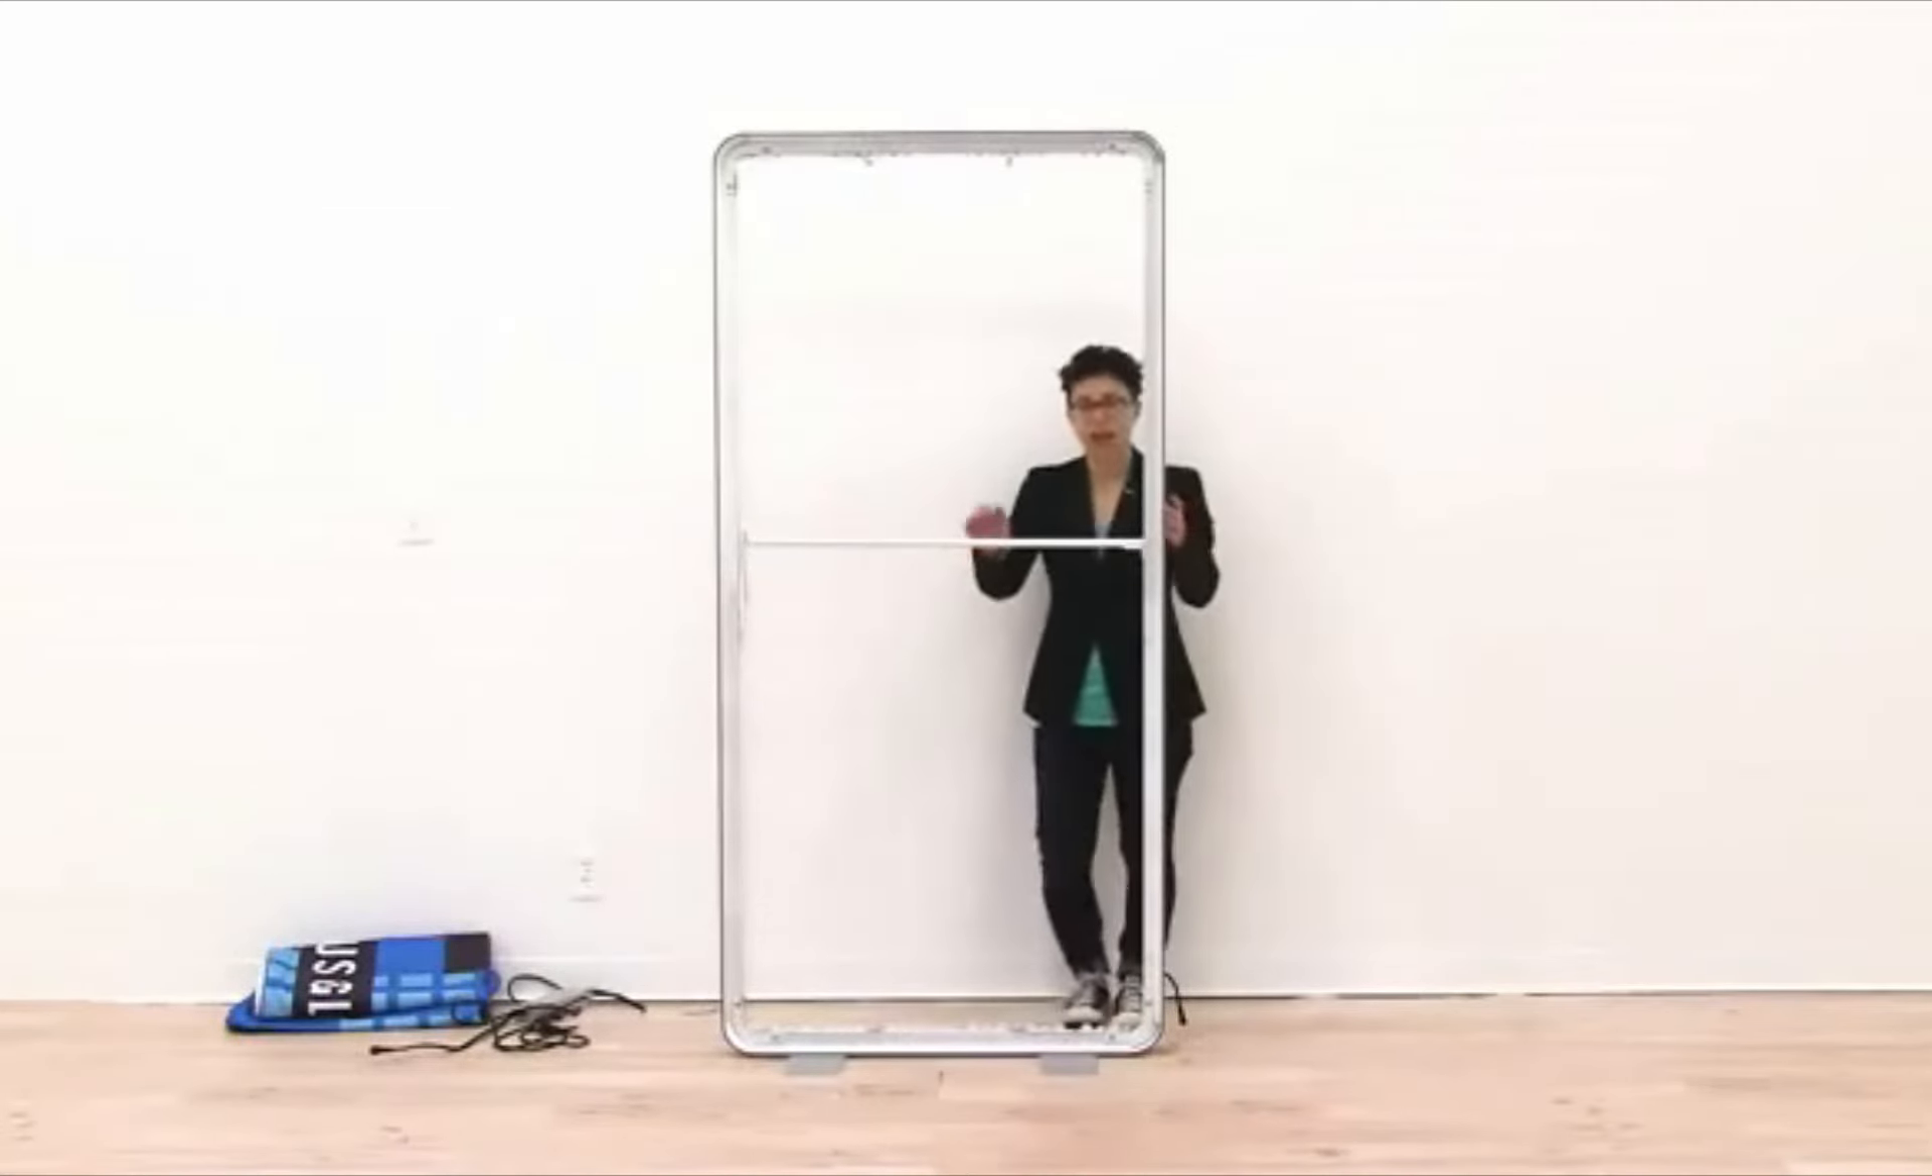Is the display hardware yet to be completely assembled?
No.